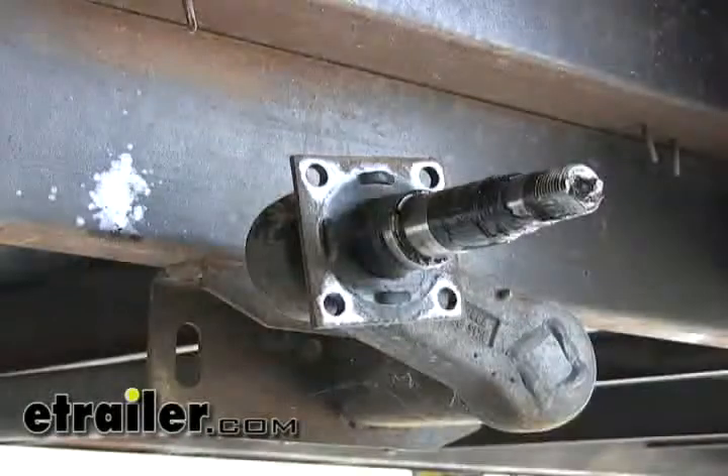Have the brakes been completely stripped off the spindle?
Yes.